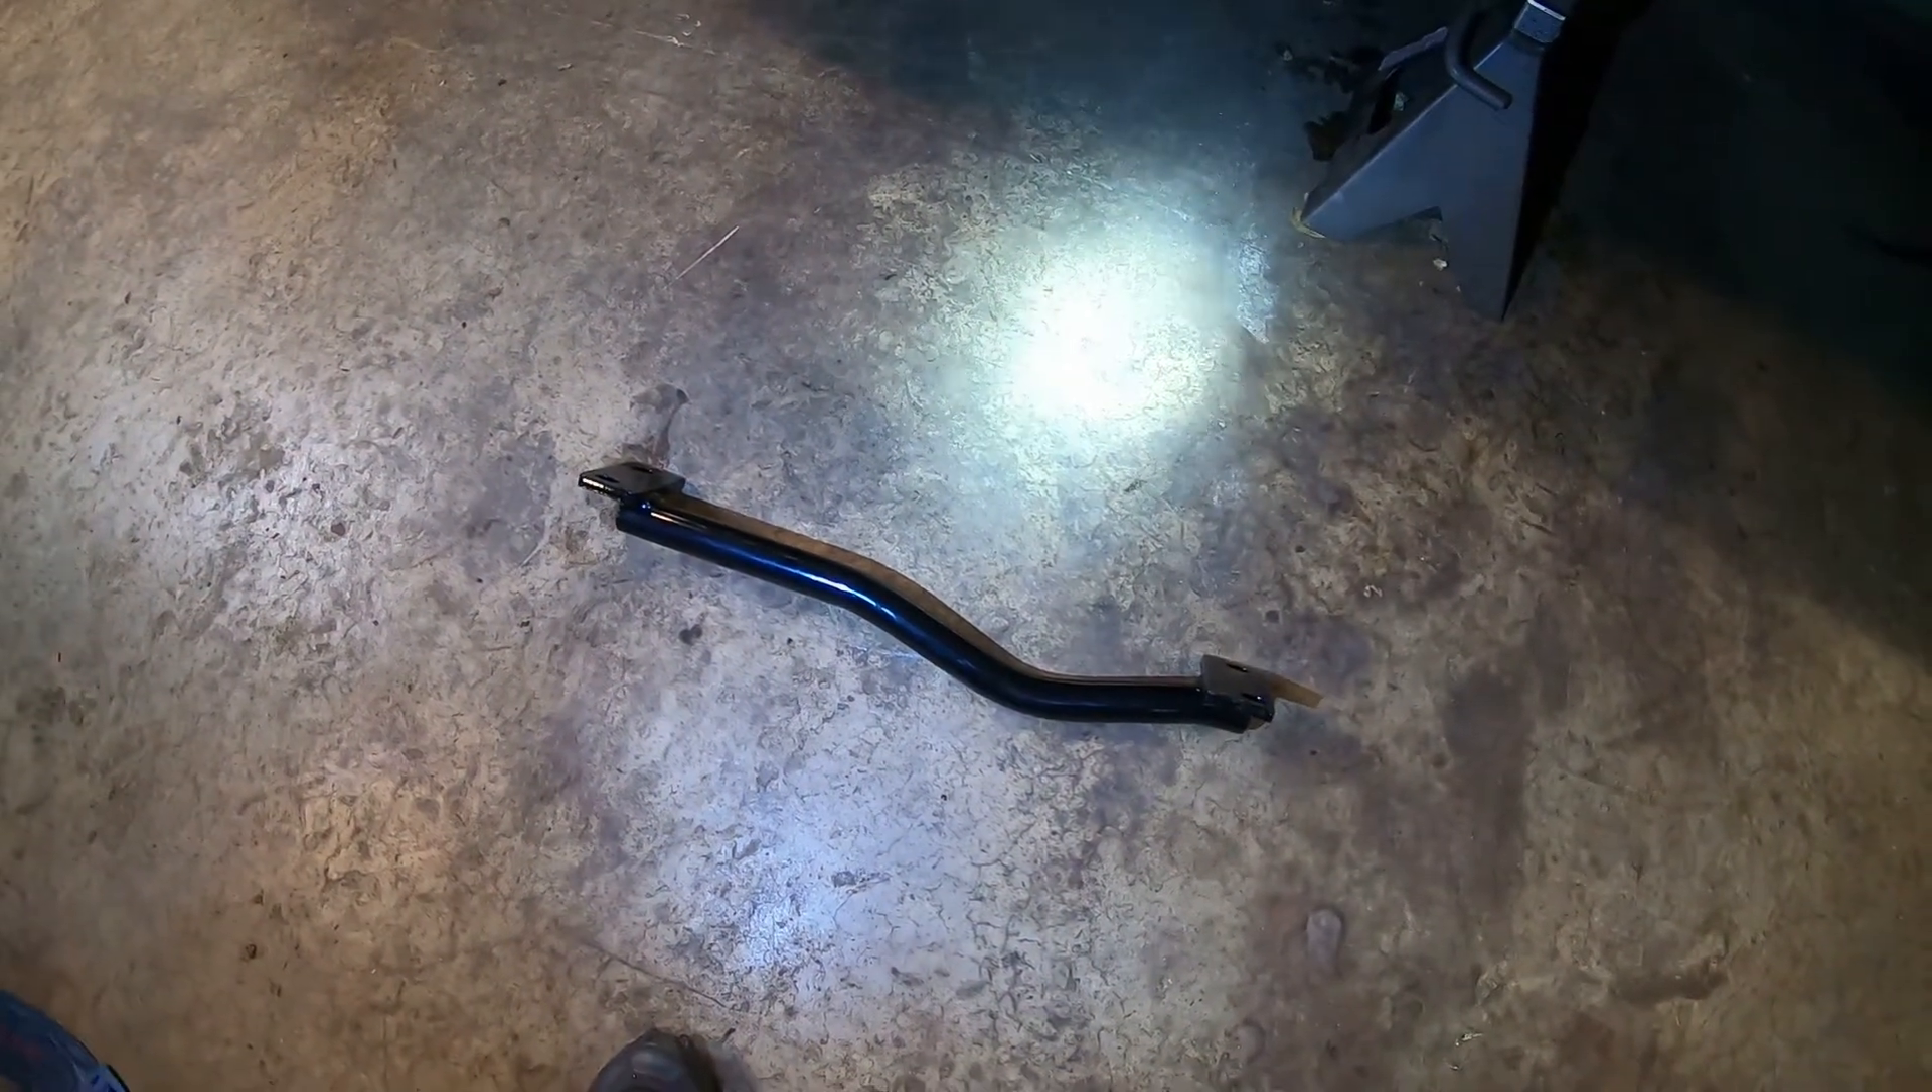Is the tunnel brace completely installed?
No.